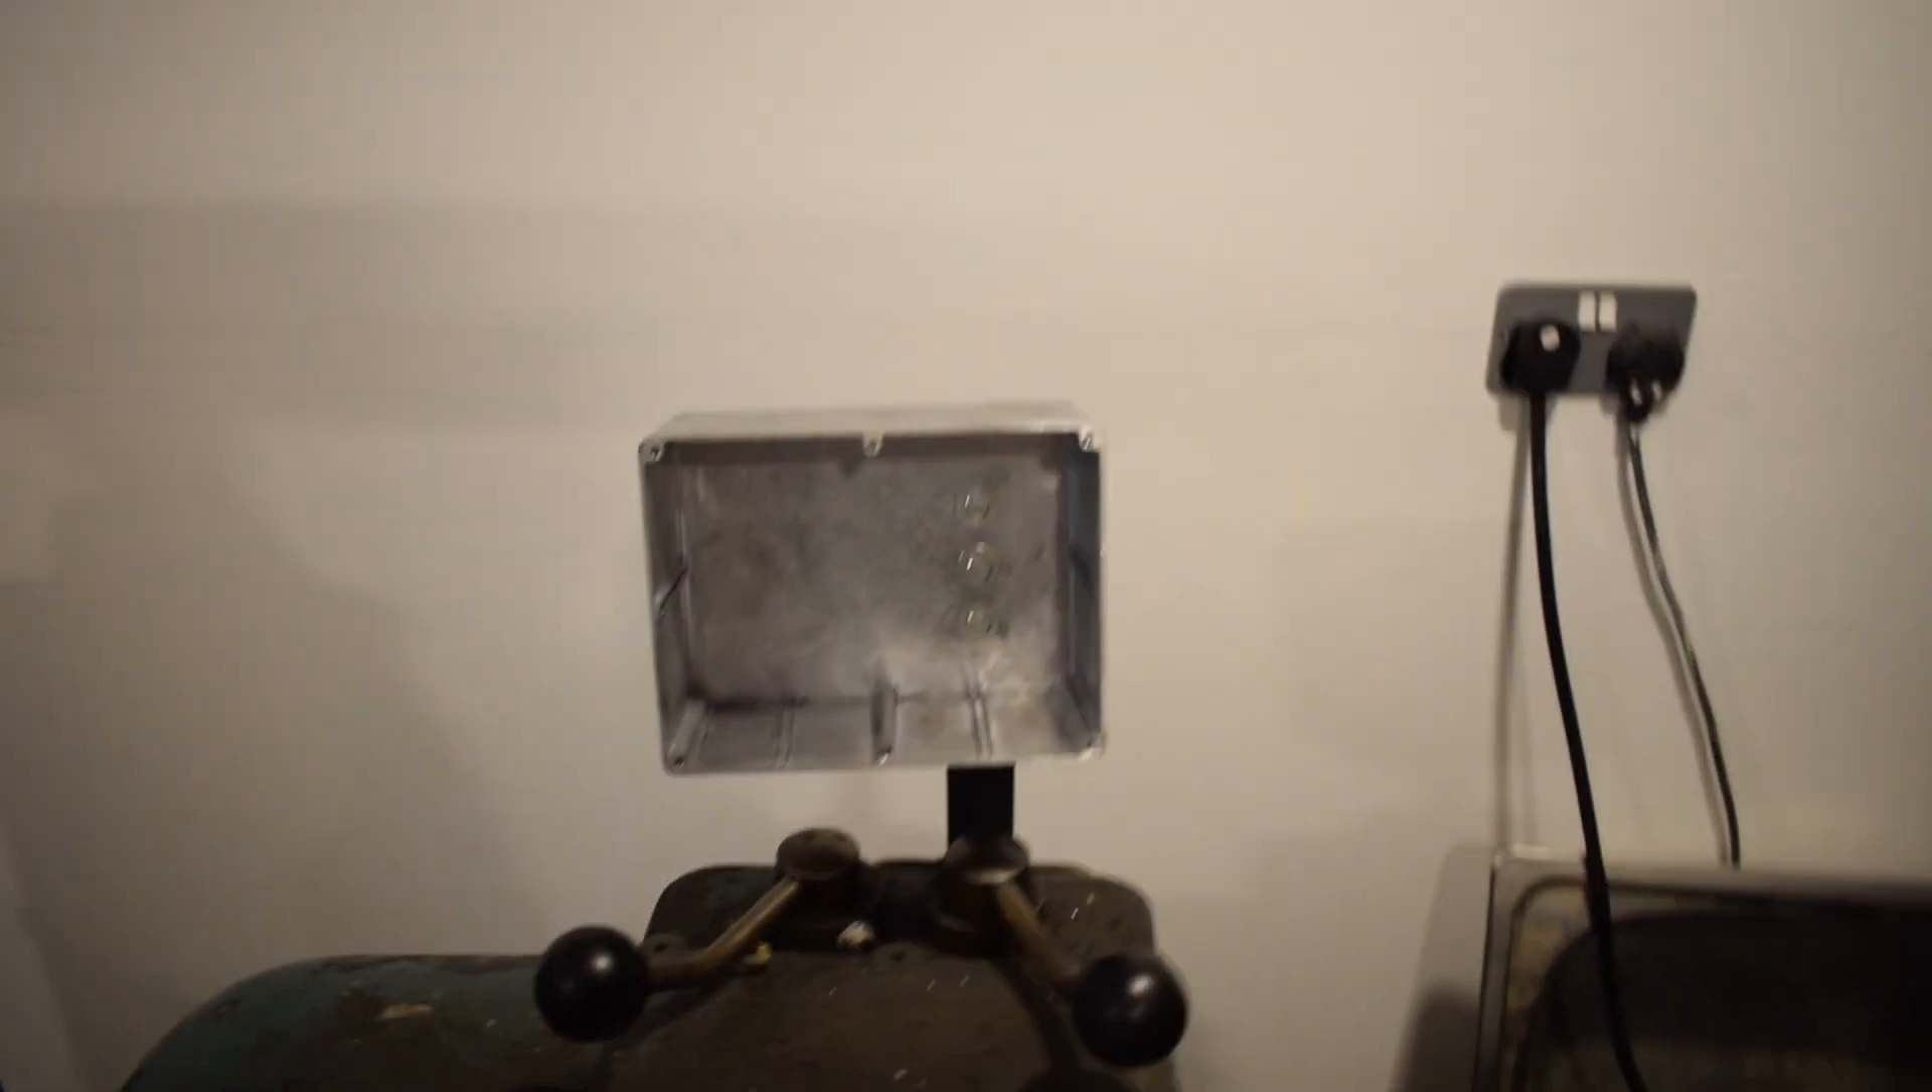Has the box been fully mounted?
Yes.